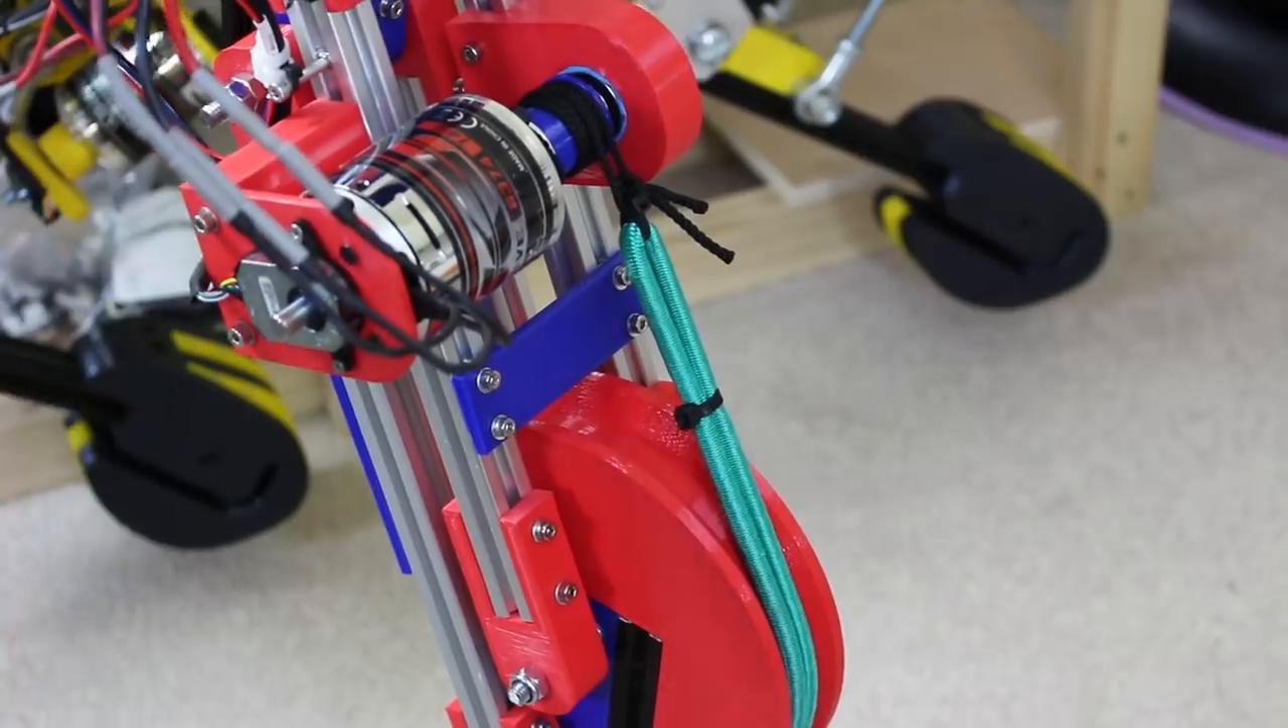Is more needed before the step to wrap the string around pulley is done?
No.